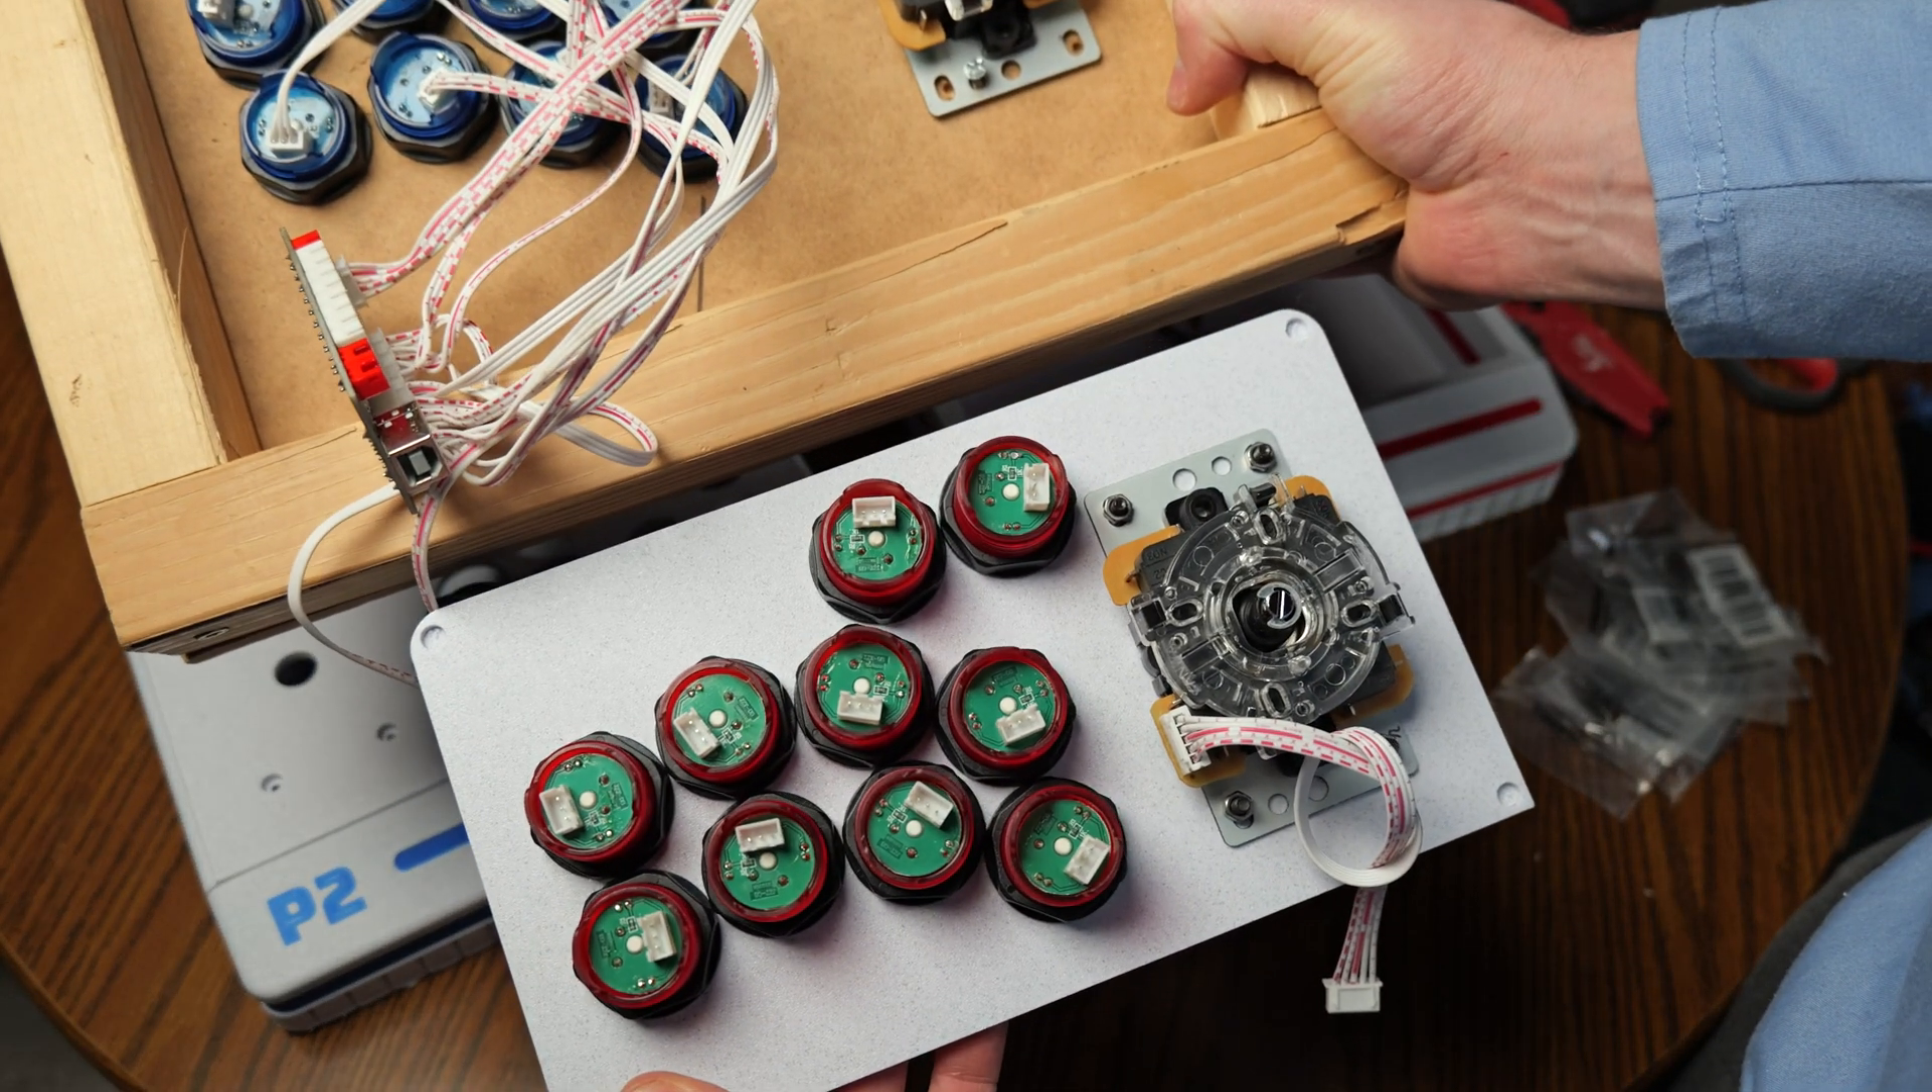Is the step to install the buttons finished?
Yes.